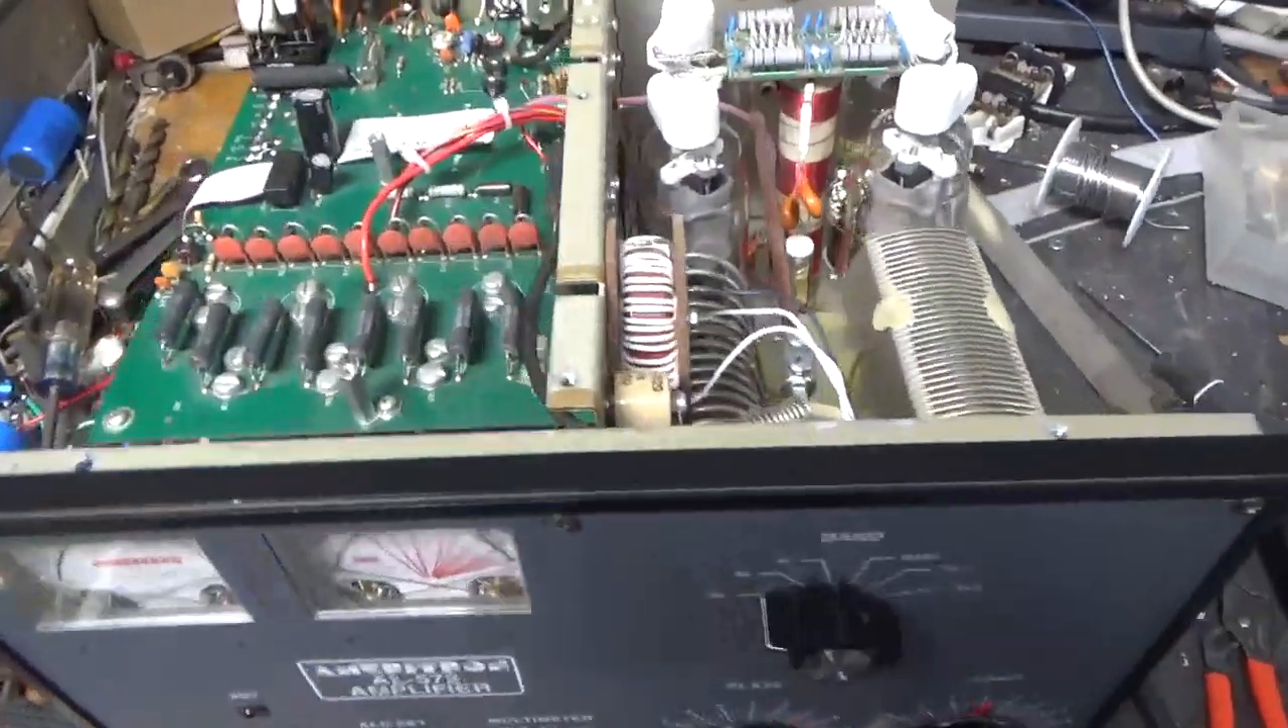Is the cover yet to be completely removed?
No.